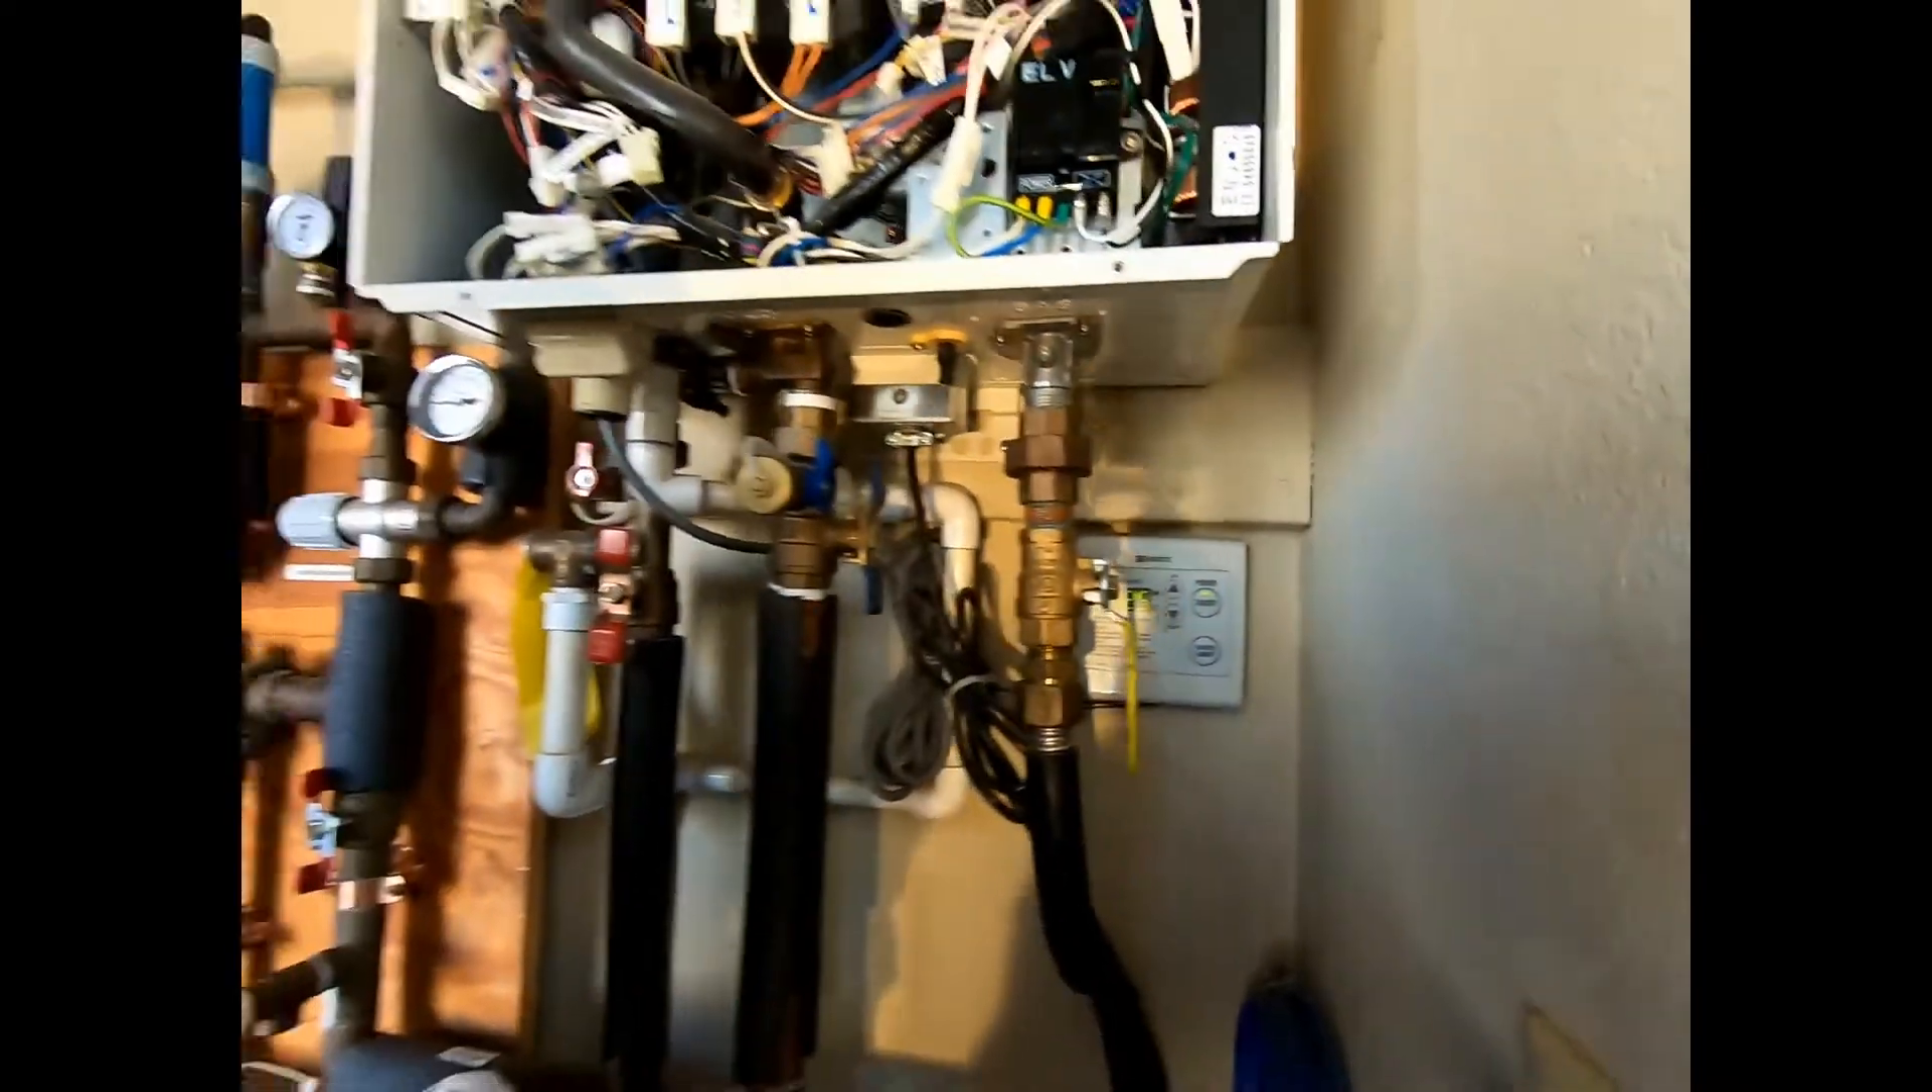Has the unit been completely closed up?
No.